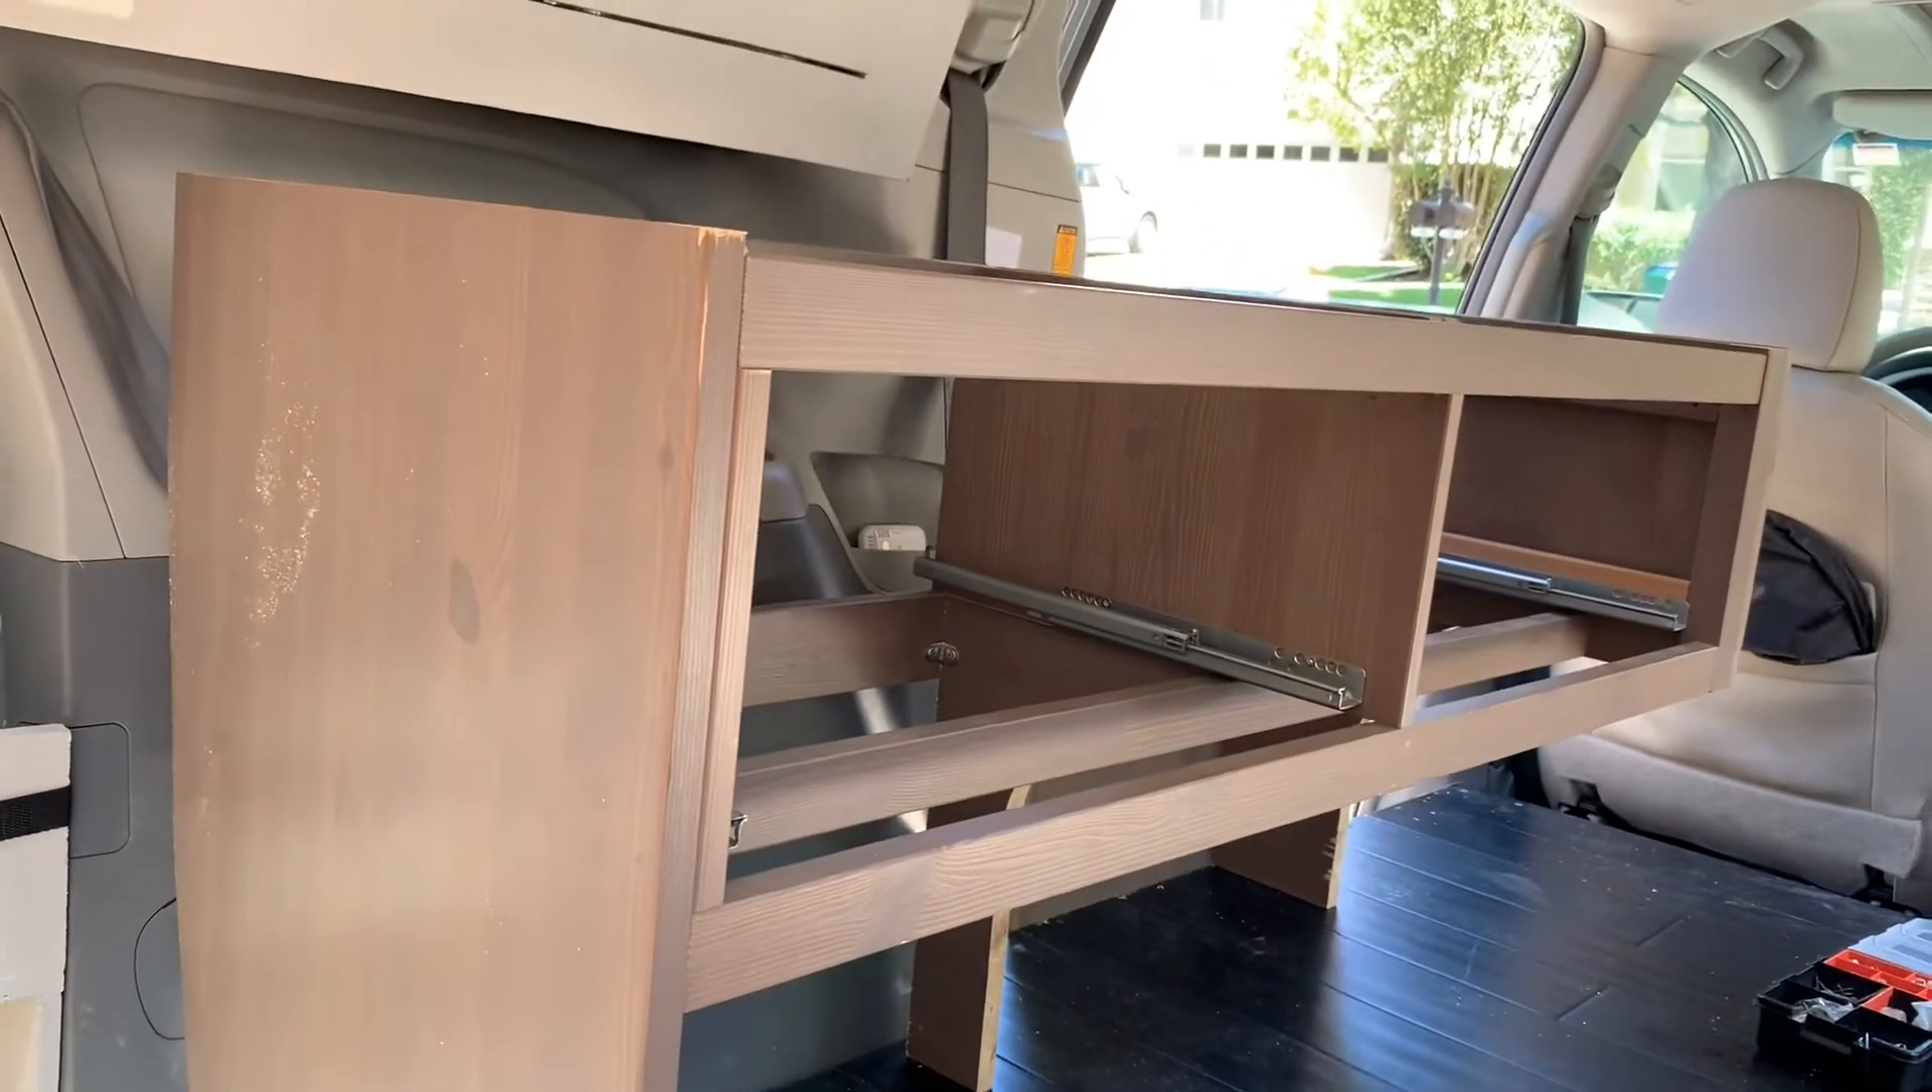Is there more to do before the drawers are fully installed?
Yes.